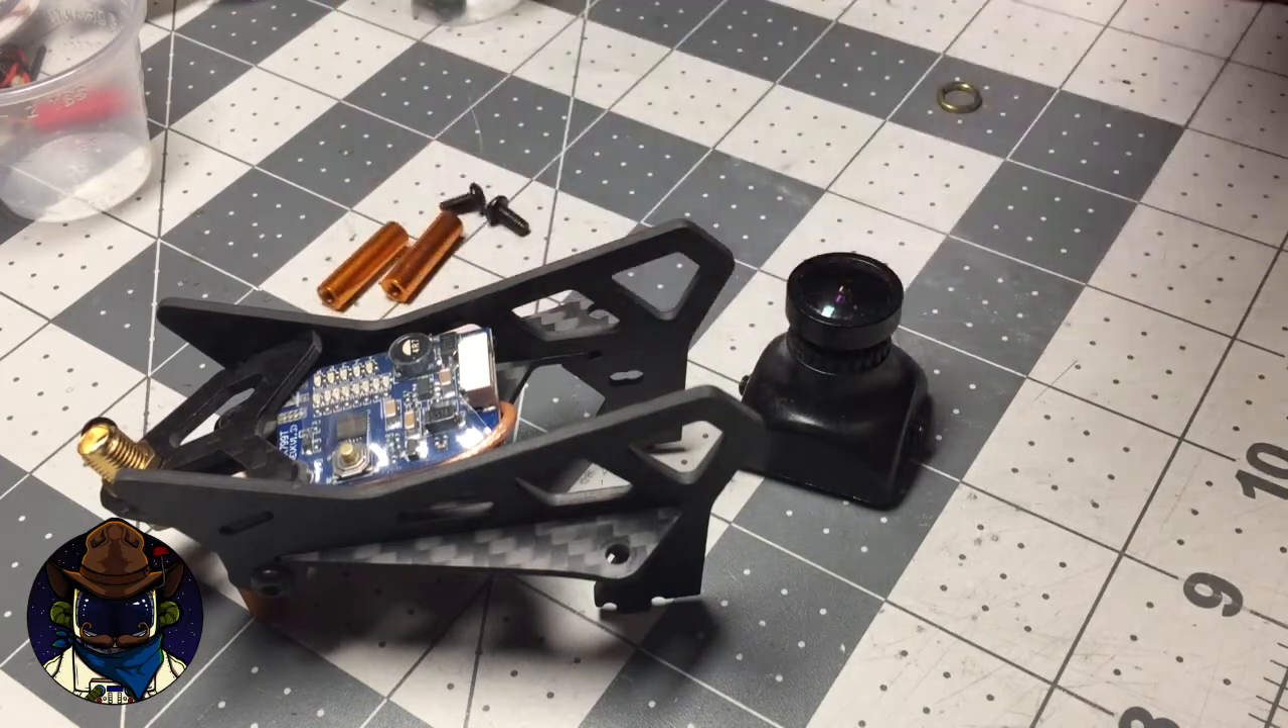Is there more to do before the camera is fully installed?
Yes.